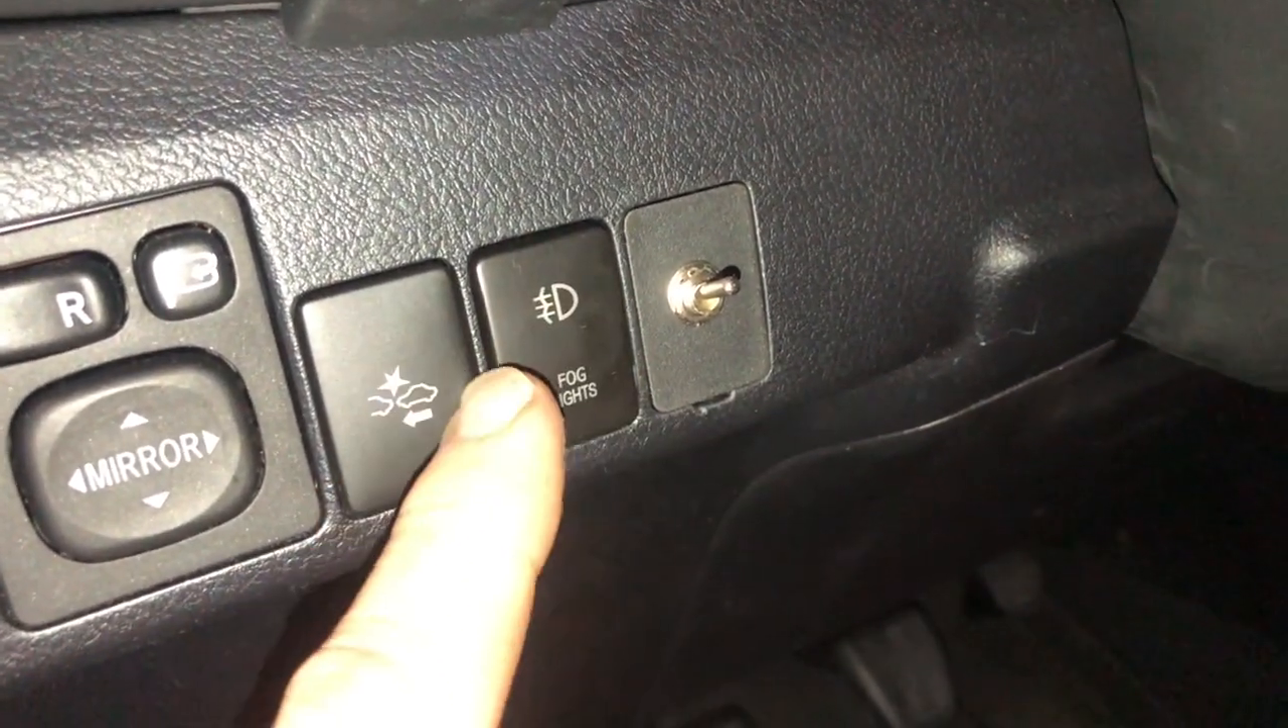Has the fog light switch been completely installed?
Yes.